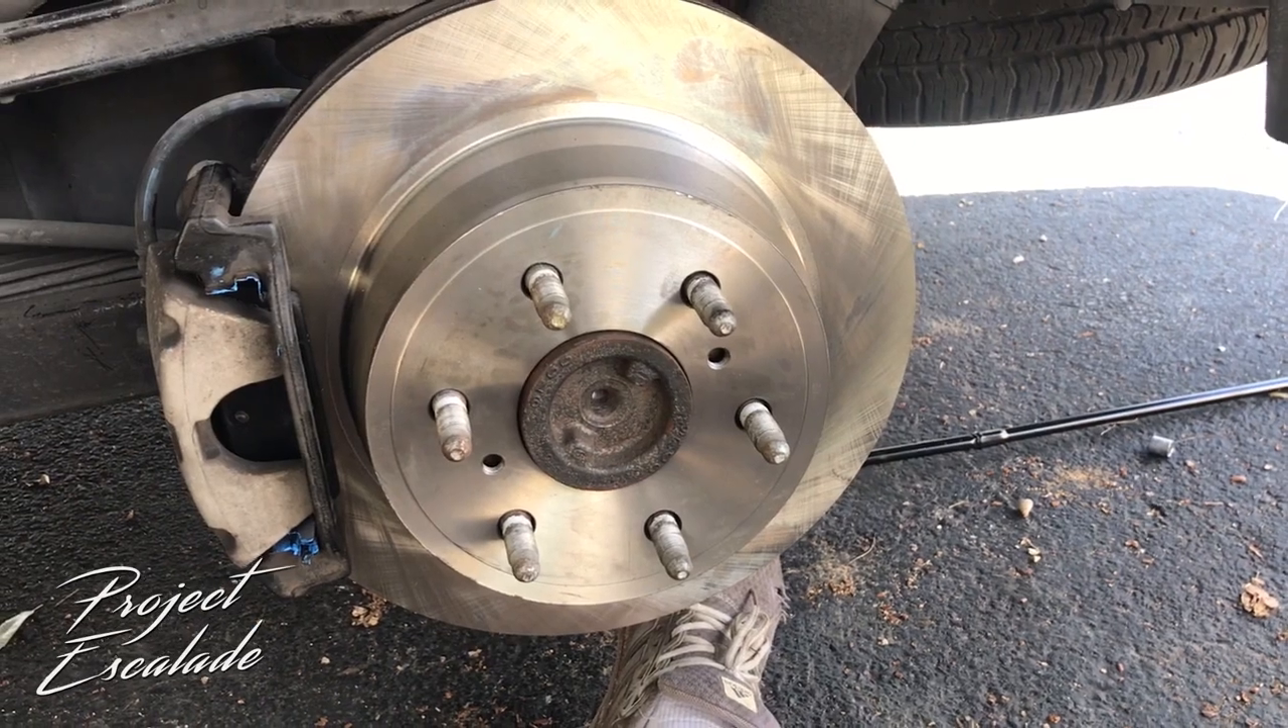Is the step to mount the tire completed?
No.